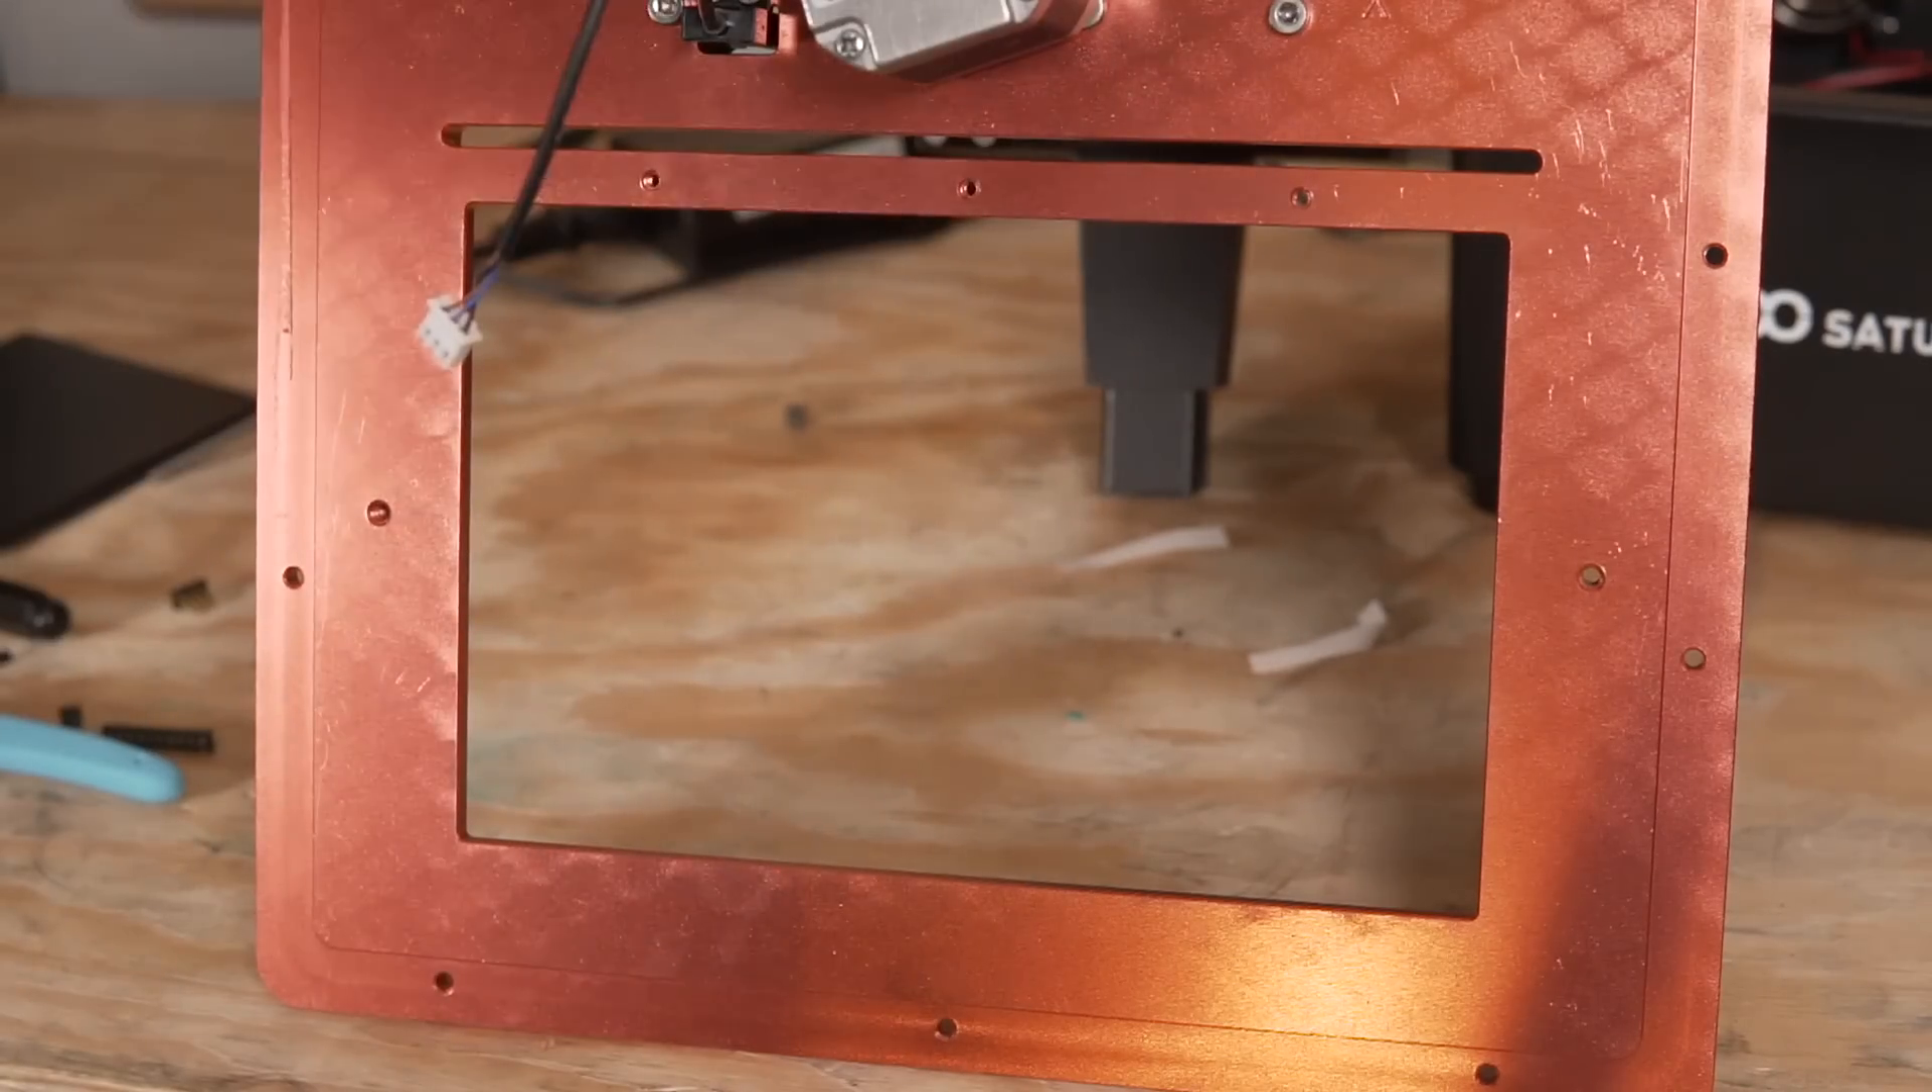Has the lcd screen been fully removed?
Yes.